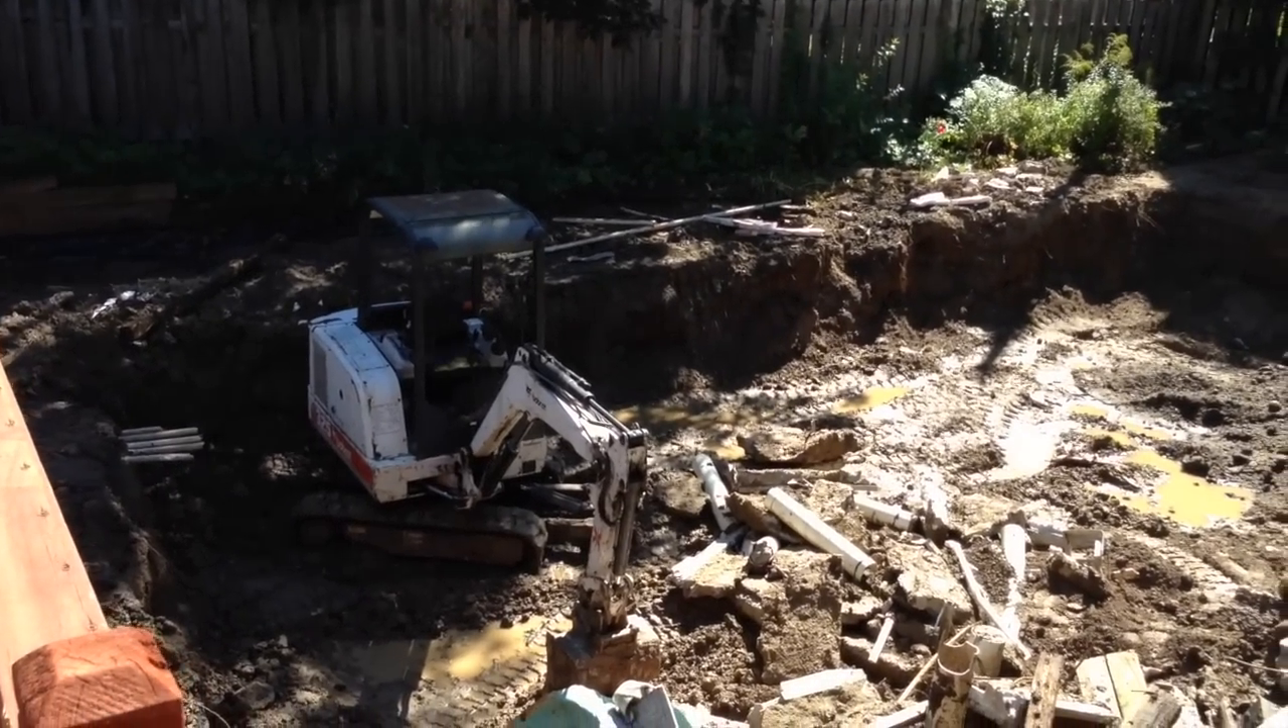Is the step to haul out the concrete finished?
No.